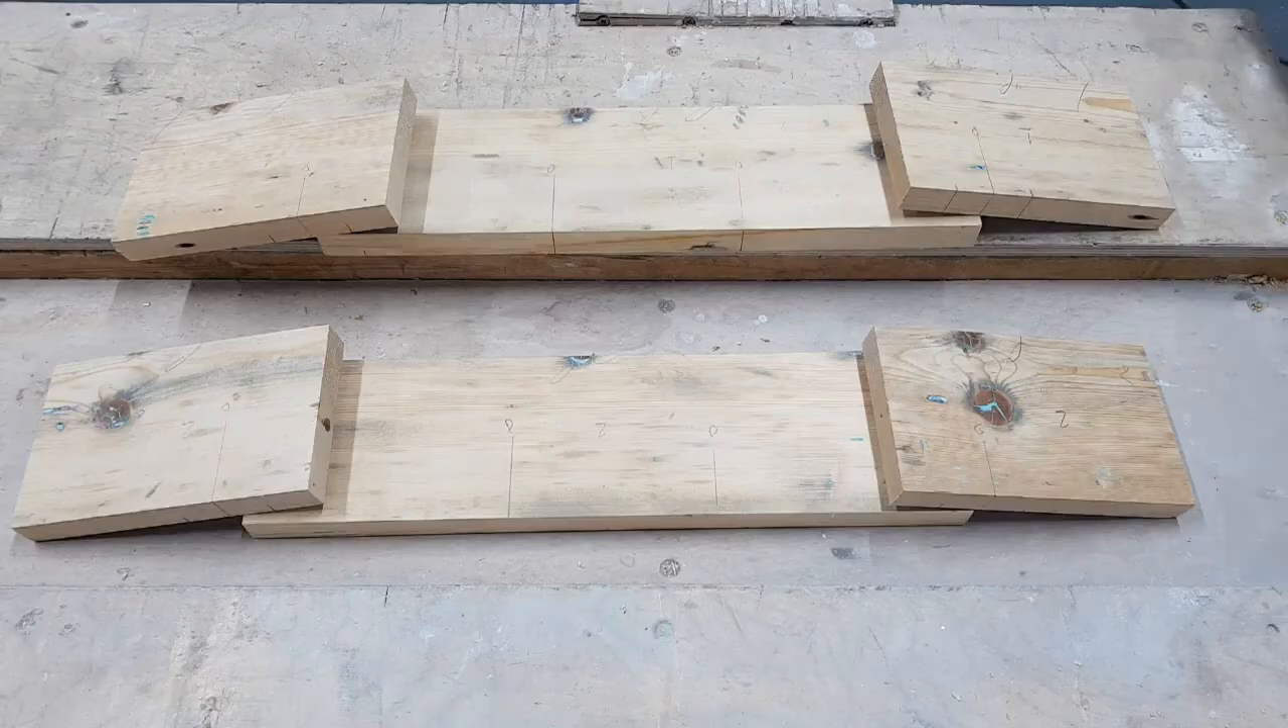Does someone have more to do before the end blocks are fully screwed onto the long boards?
Yes.